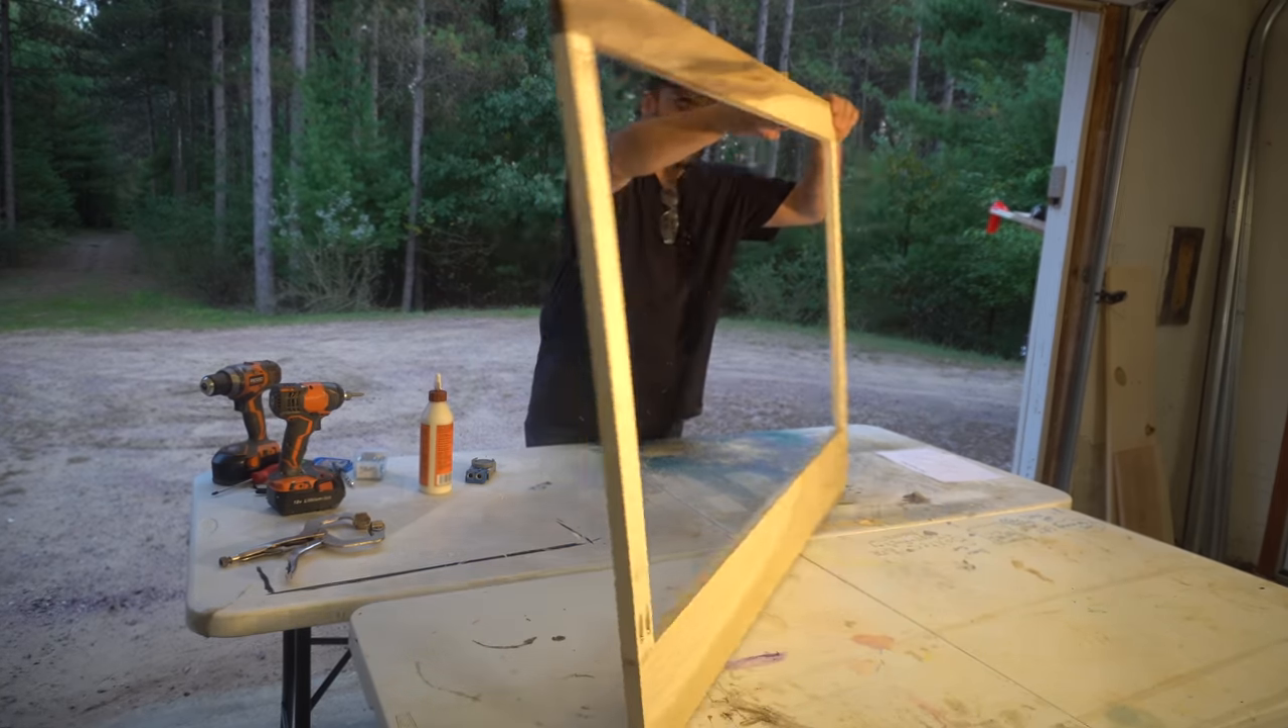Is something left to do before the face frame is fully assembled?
No.